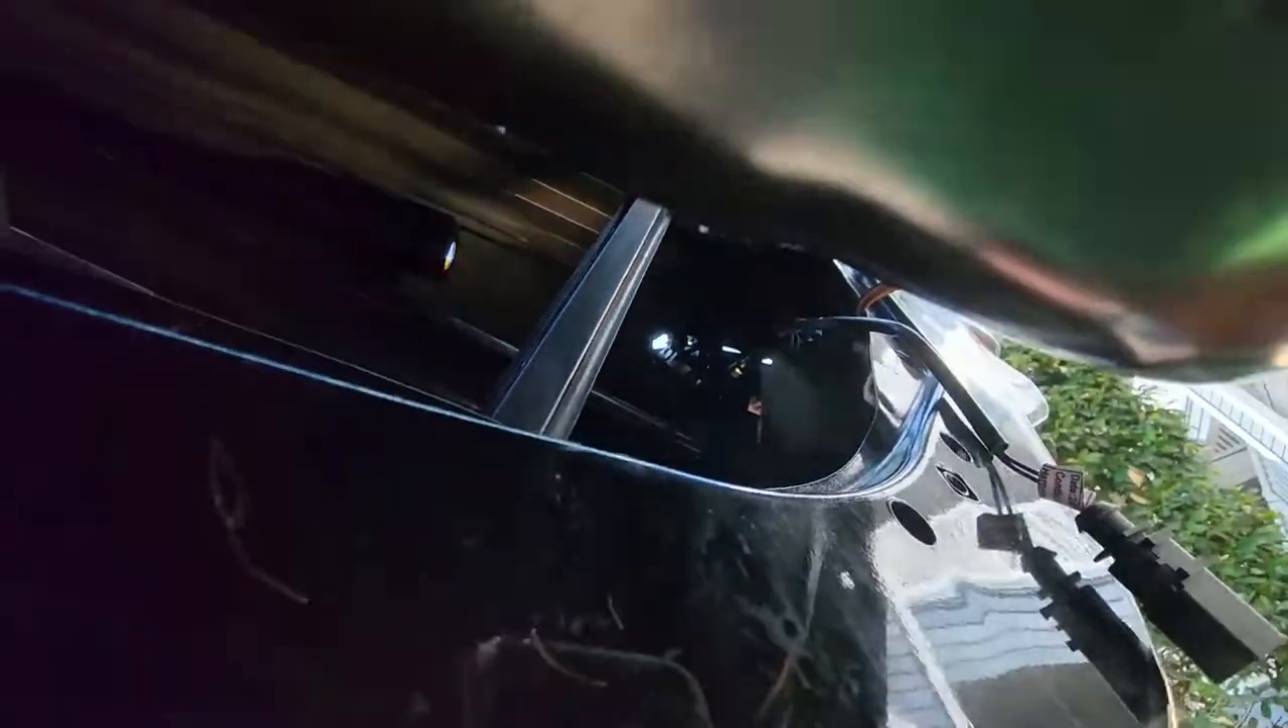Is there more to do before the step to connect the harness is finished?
Yes.